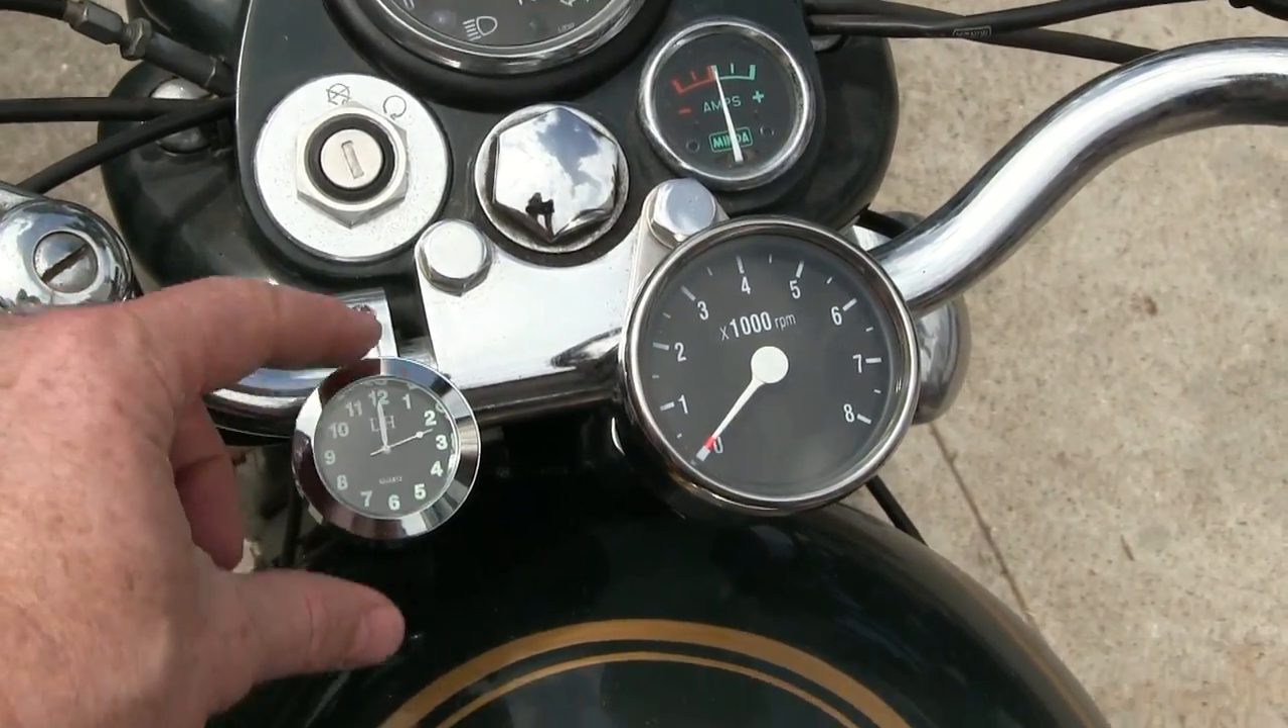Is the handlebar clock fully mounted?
Yes.